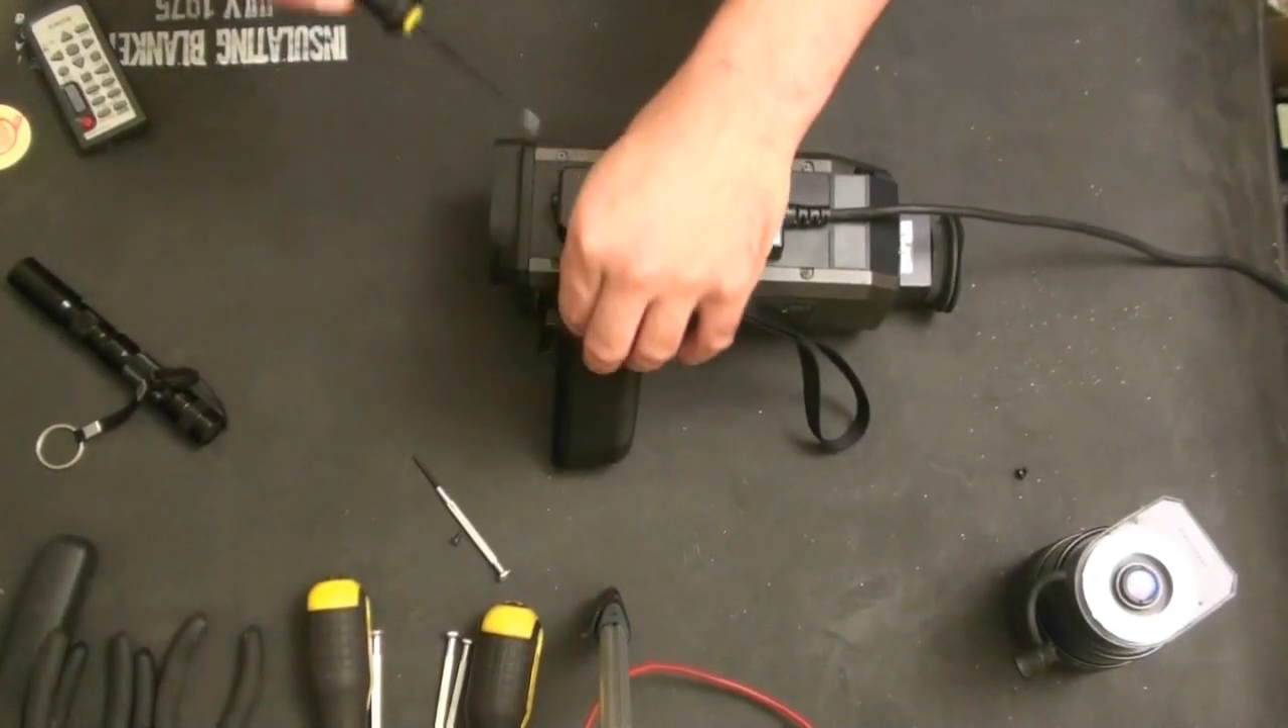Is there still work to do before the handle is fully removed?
Yes.